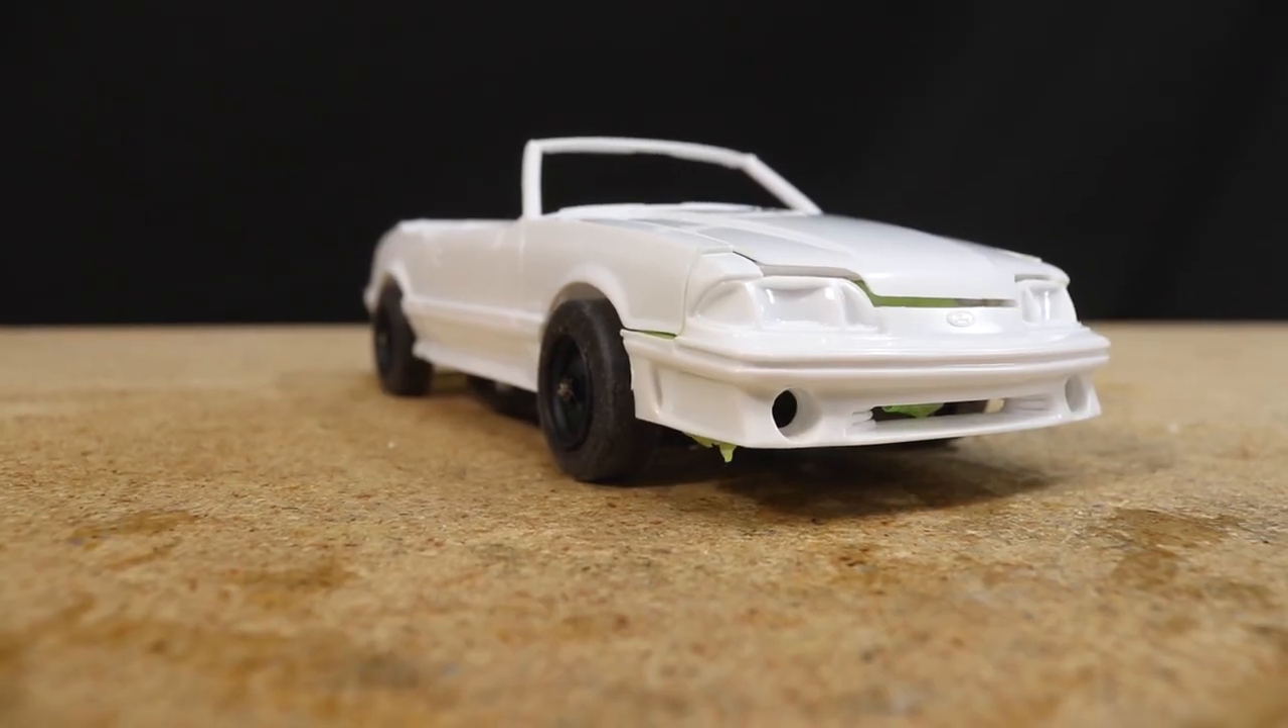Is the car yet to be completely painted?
Yes.